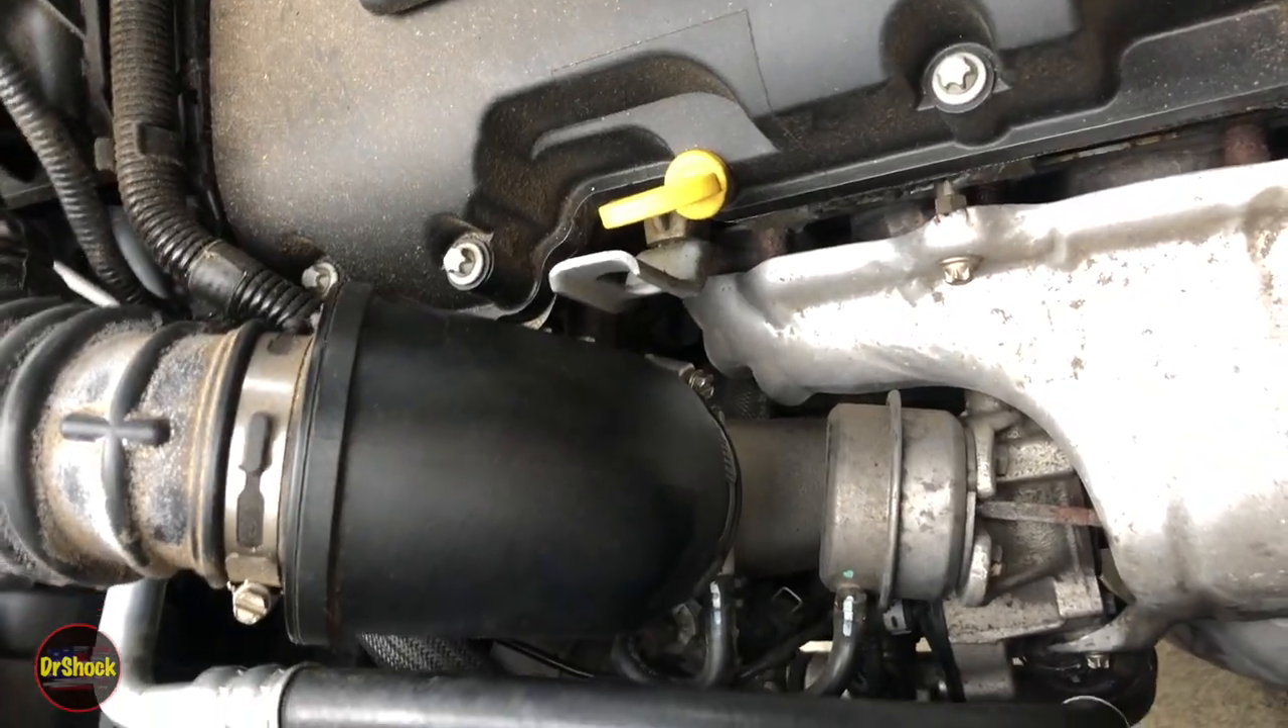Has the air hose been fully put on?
Yes.